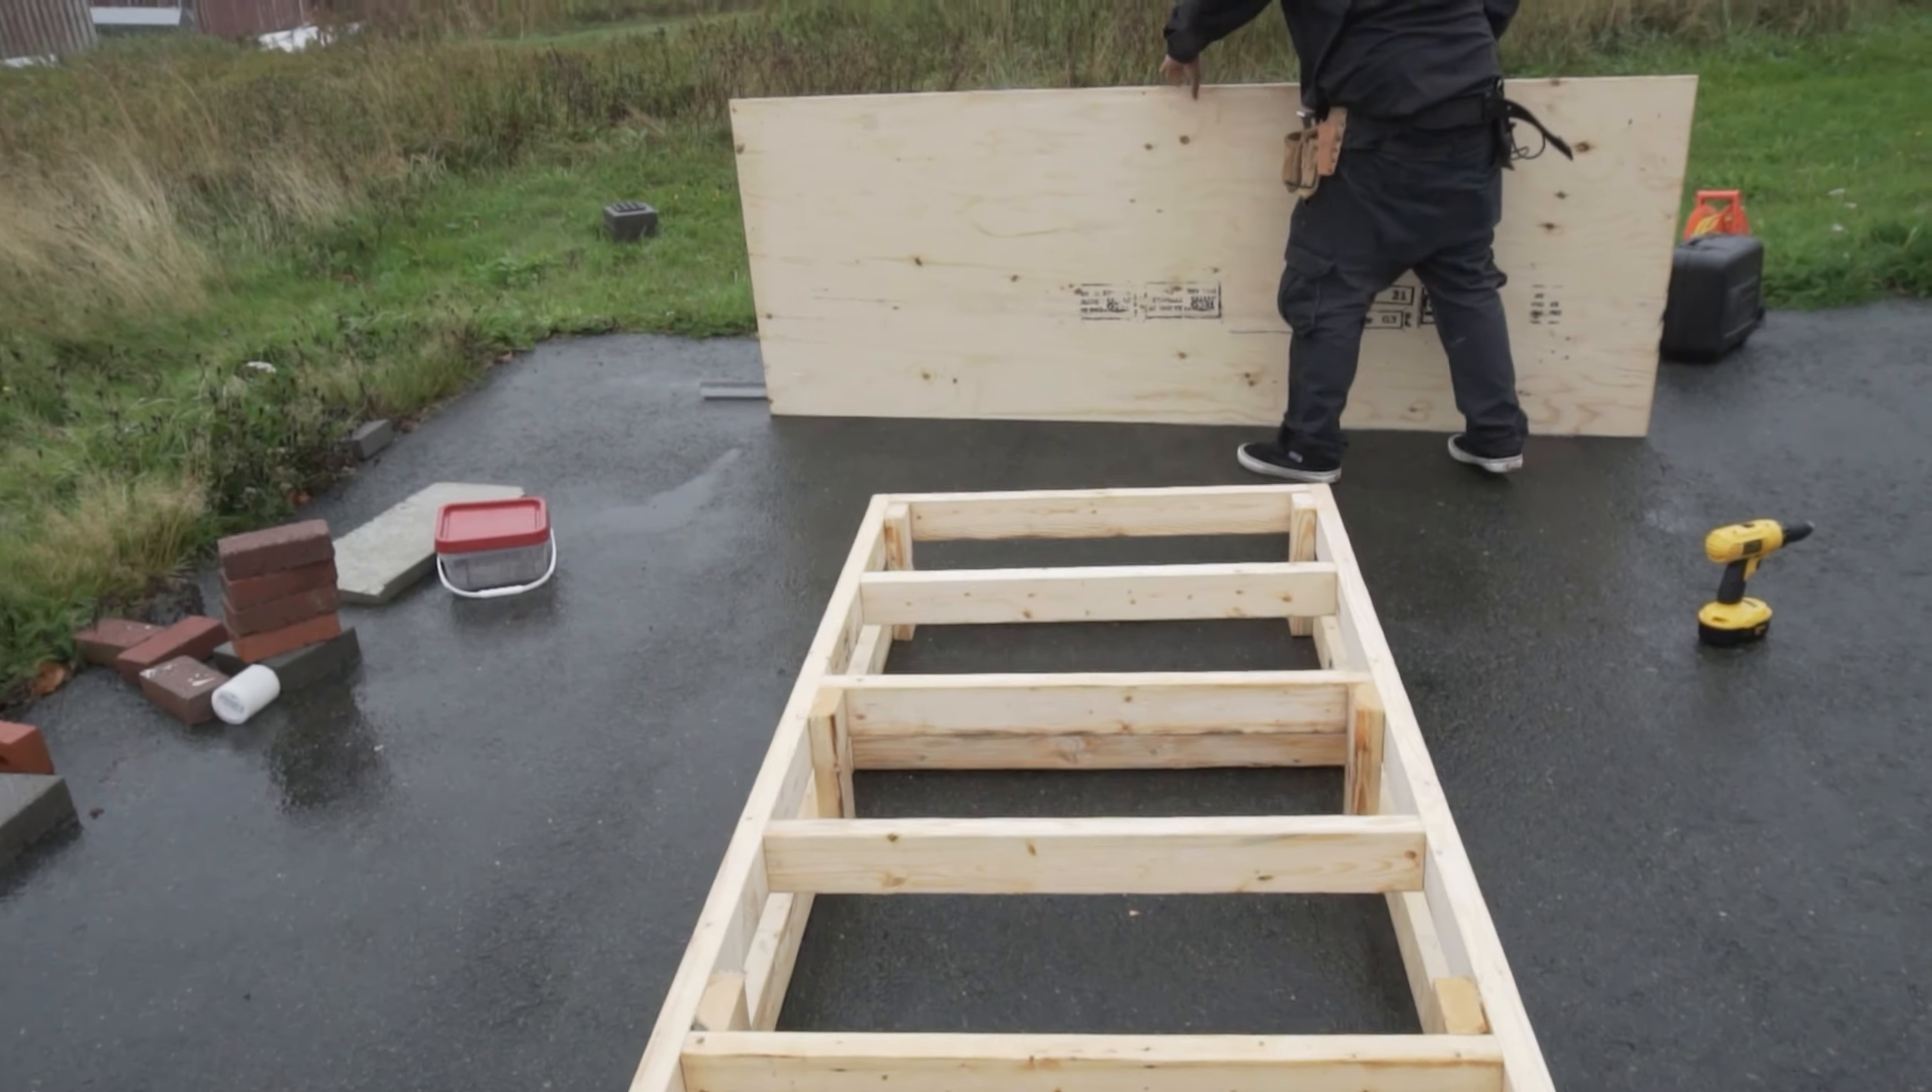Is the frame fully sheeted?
No.